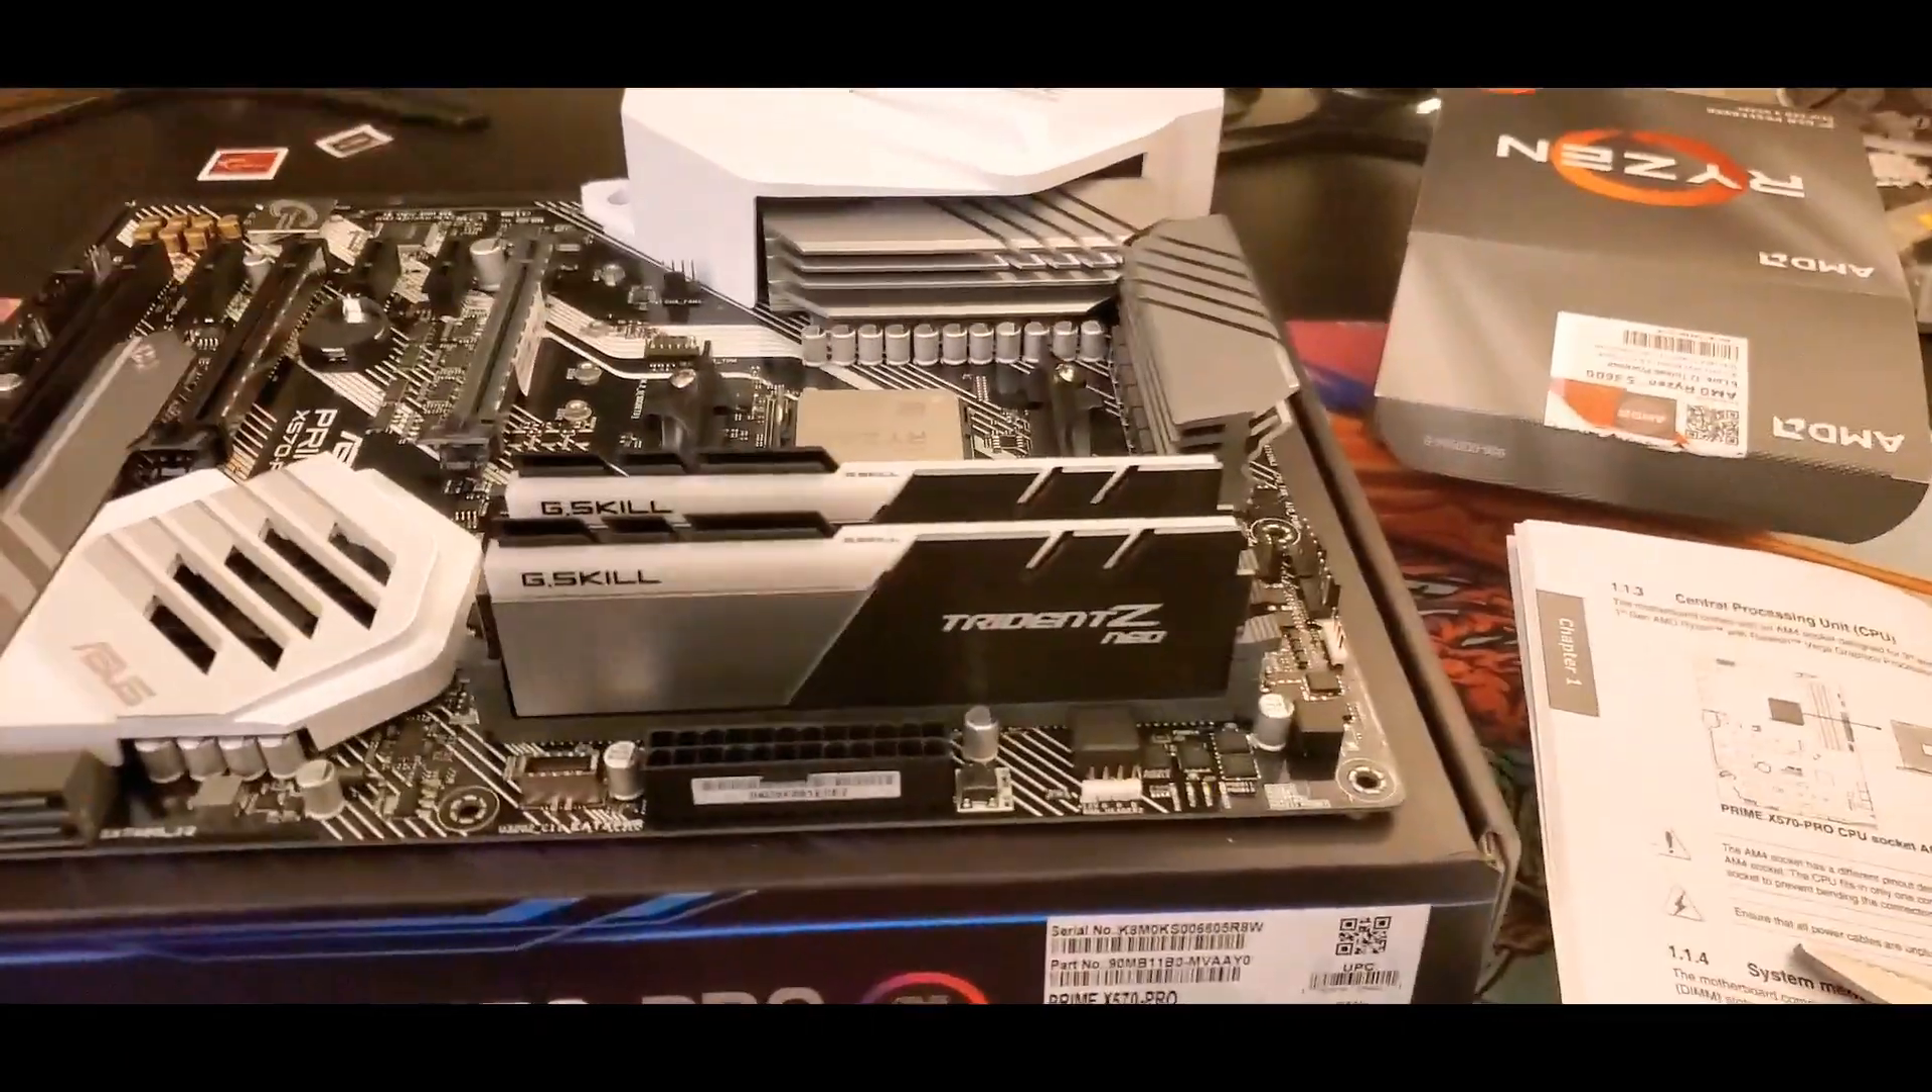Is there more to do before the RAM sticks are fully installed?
No.